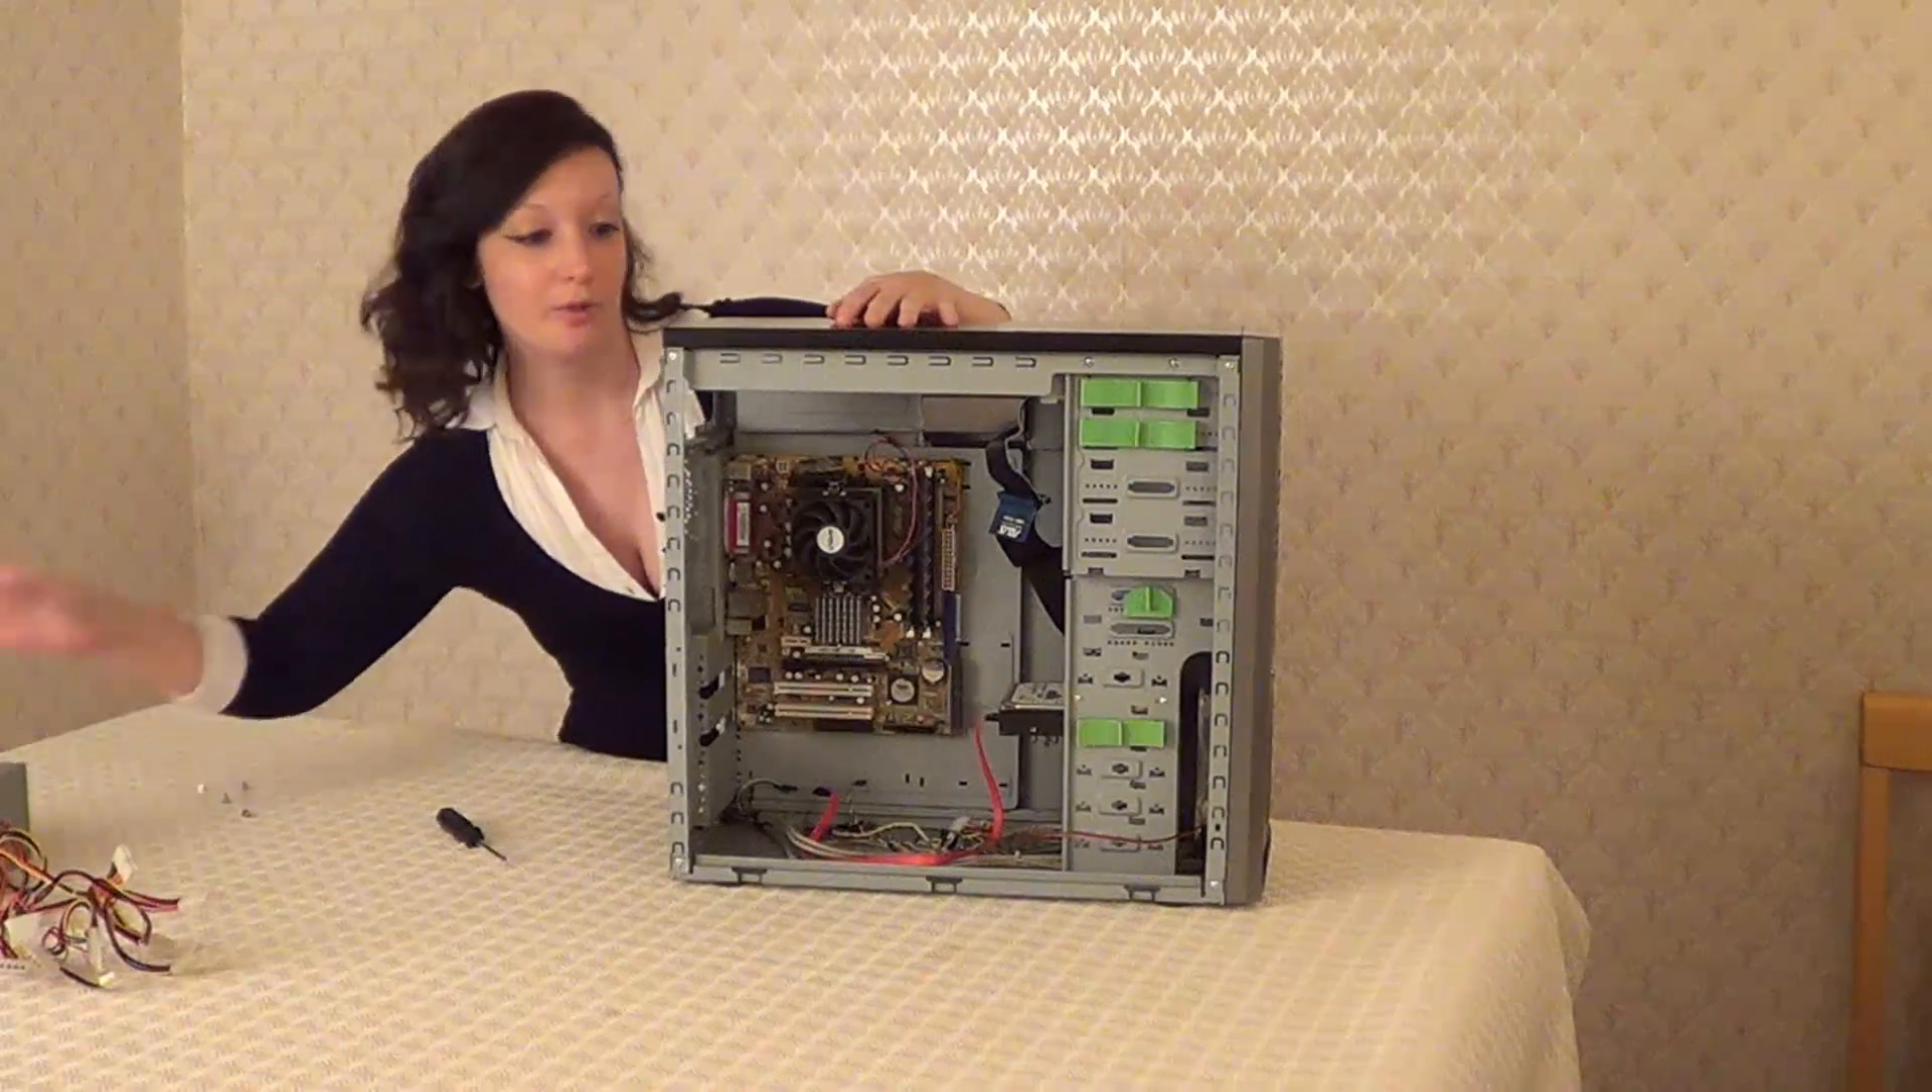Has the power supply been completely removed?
Yes.